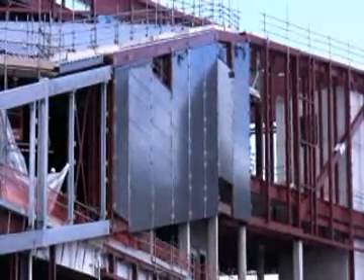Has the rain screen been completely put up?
No.